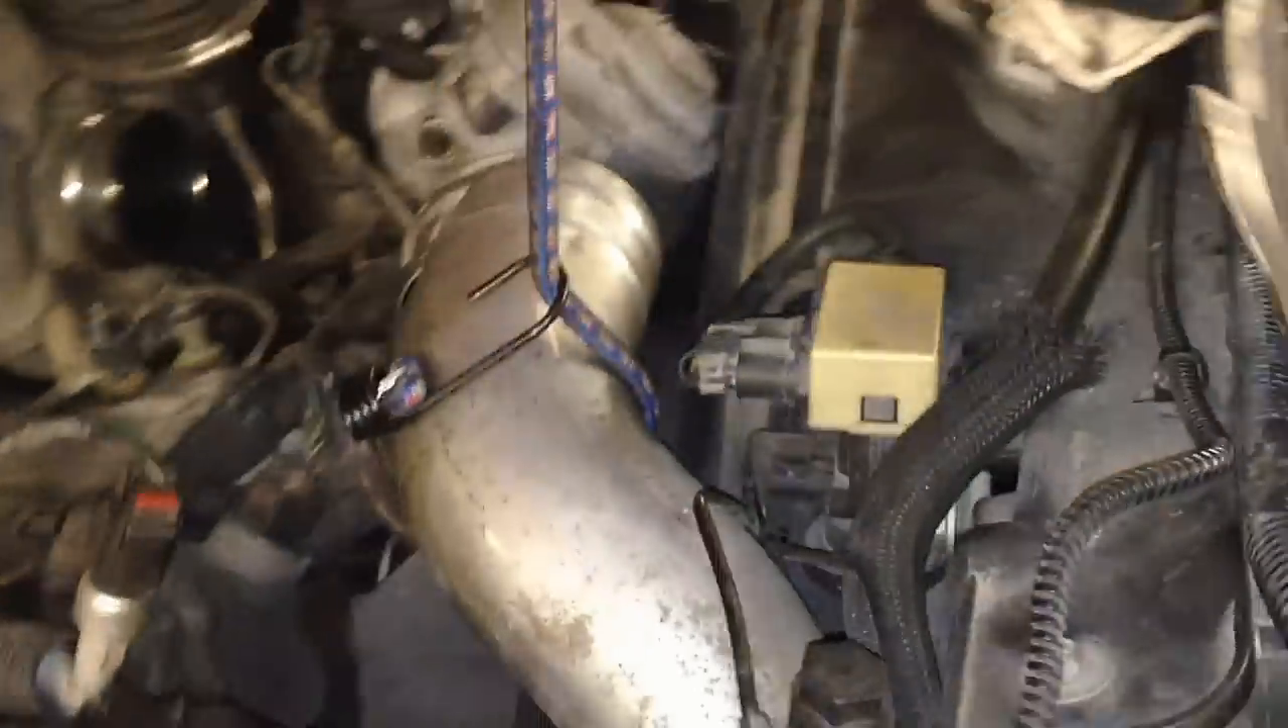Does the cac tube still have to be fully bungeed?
No.